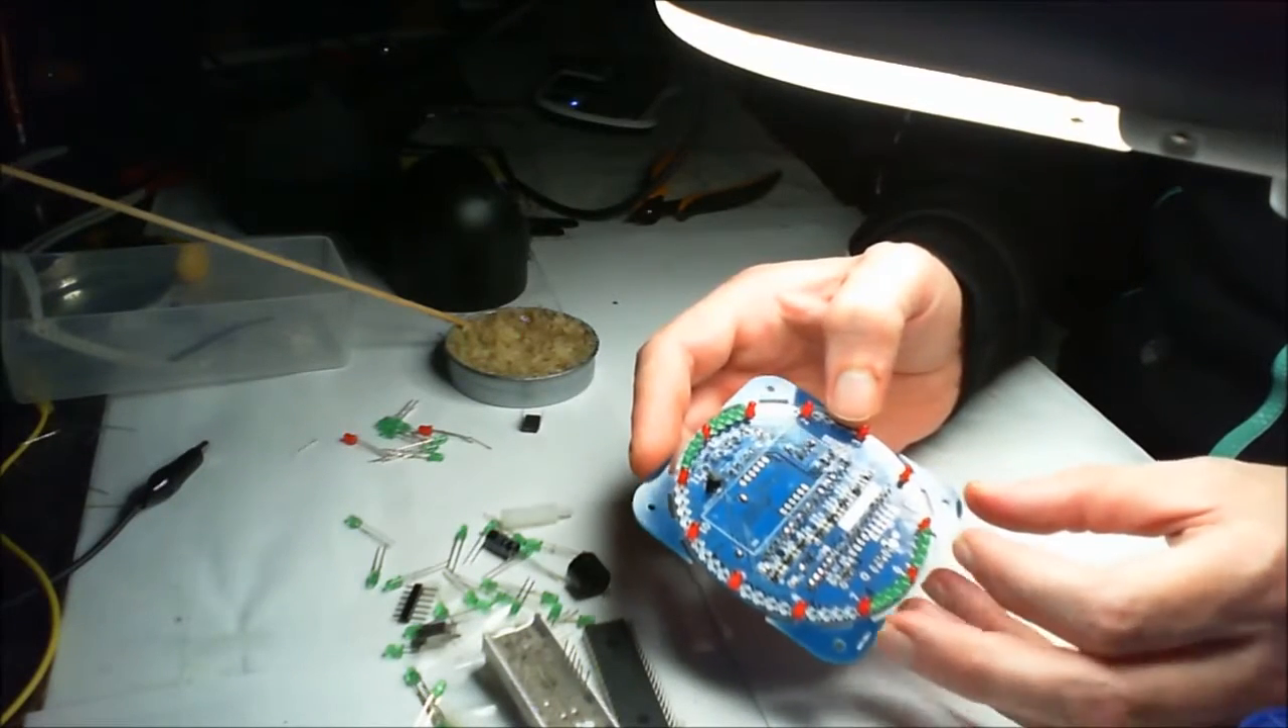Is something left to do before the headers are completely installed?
Yes.